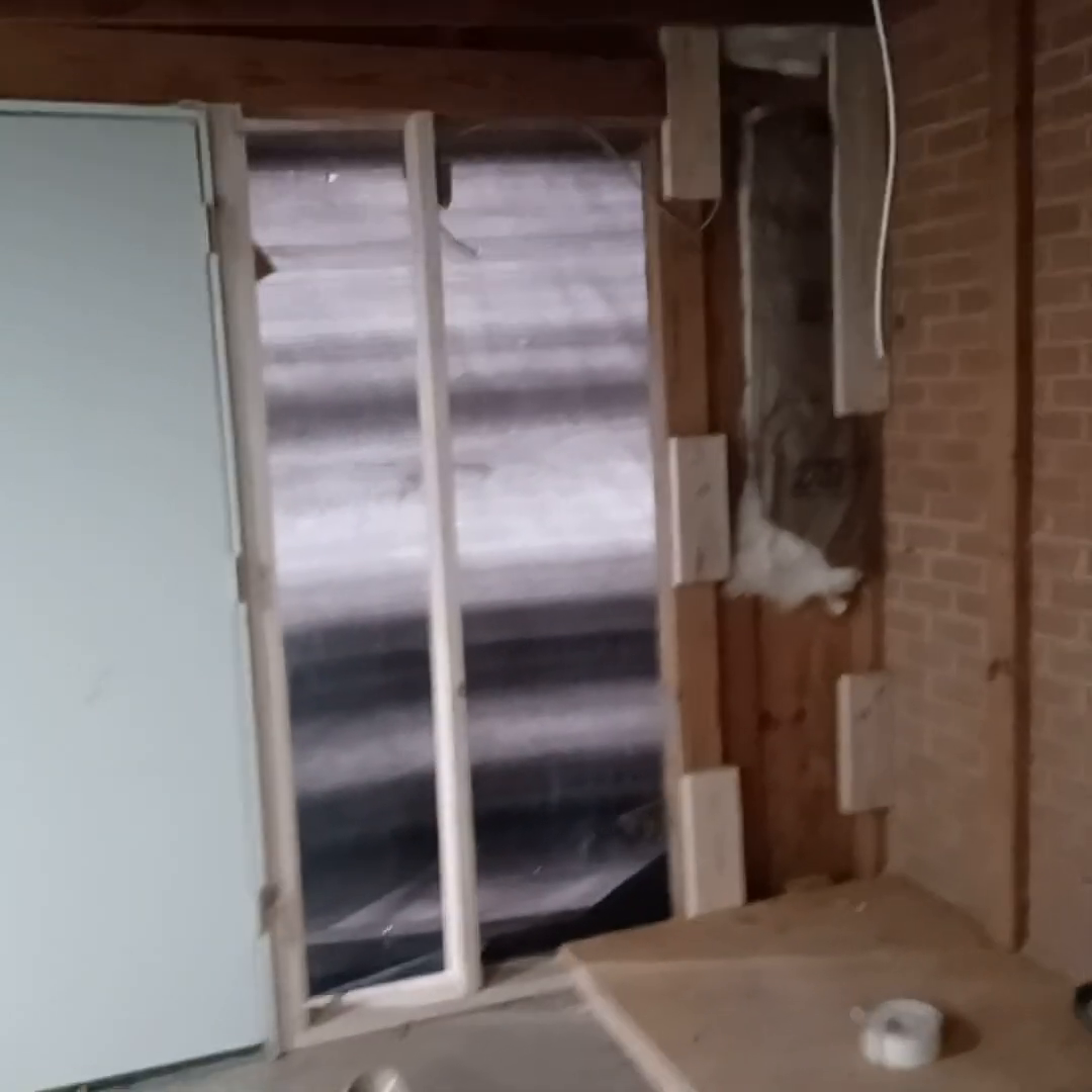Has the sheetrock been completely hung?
No.